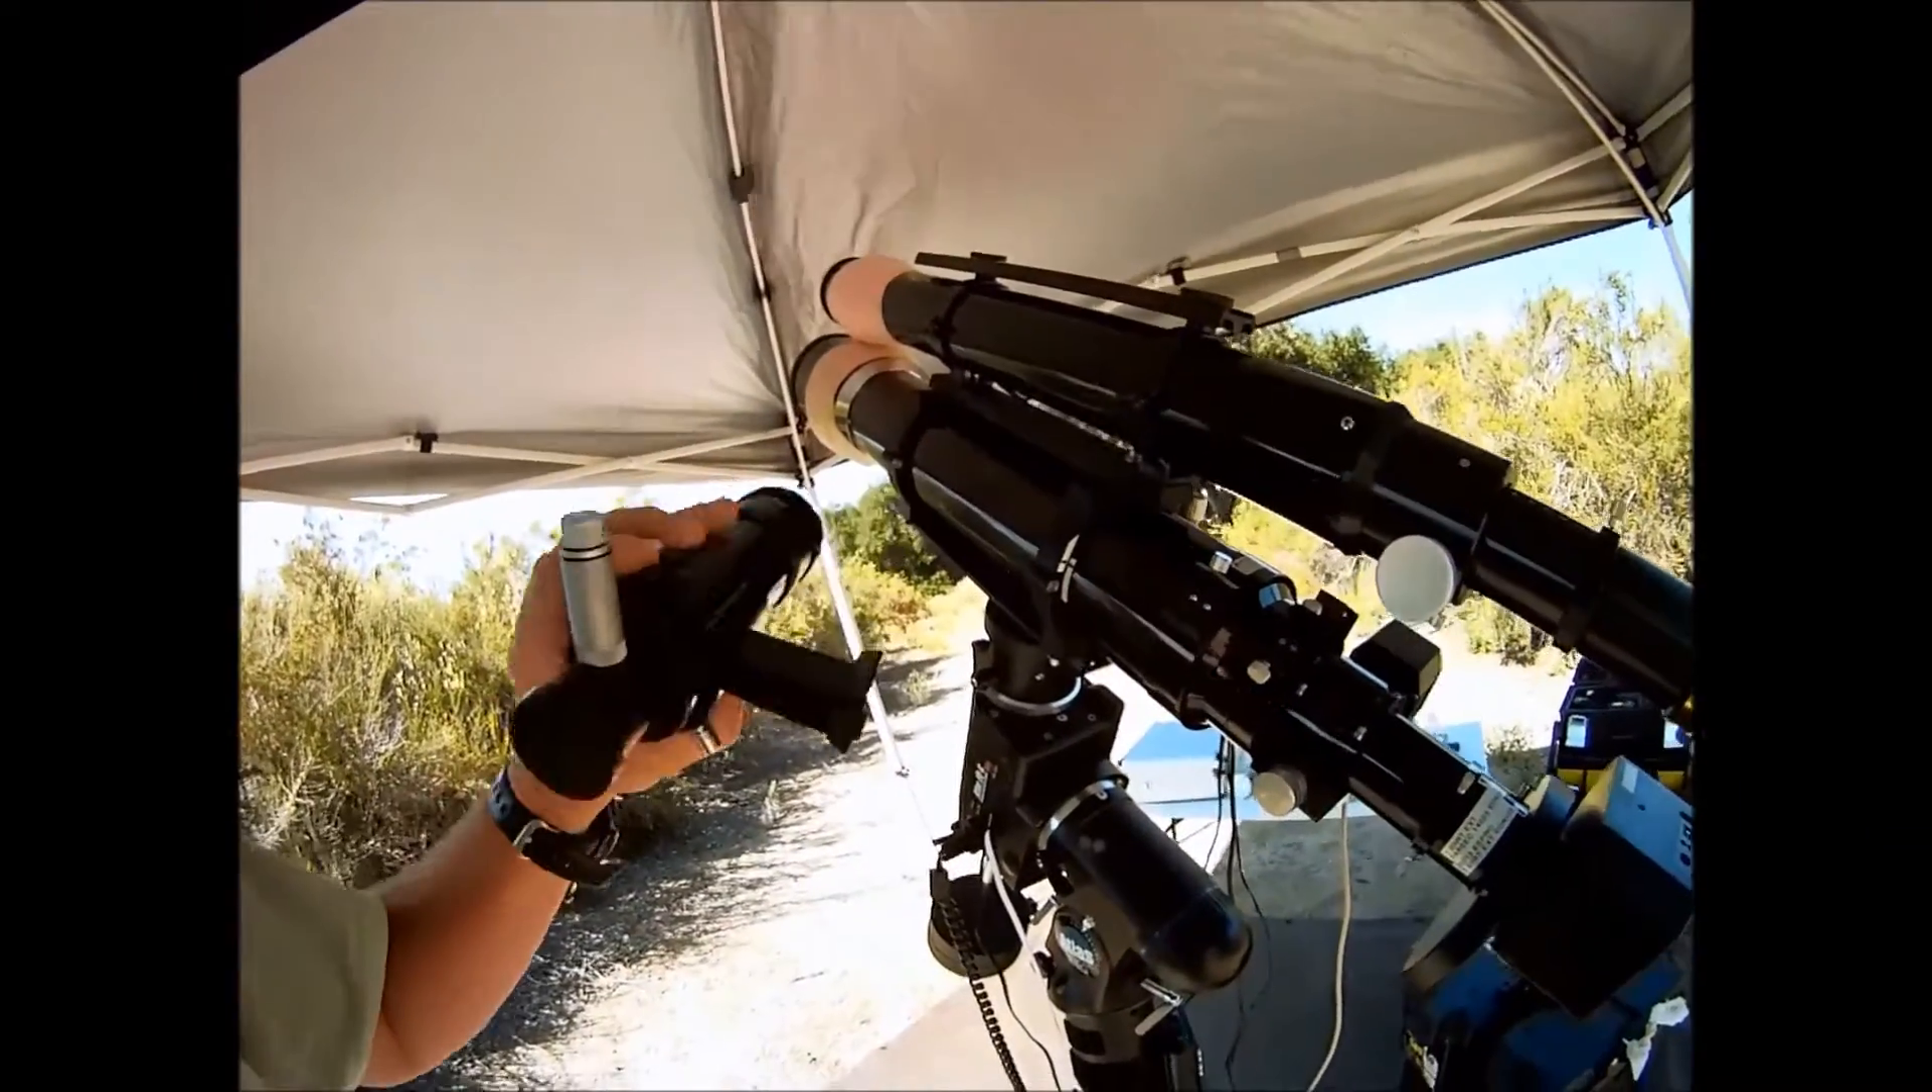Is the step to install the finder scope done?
No.